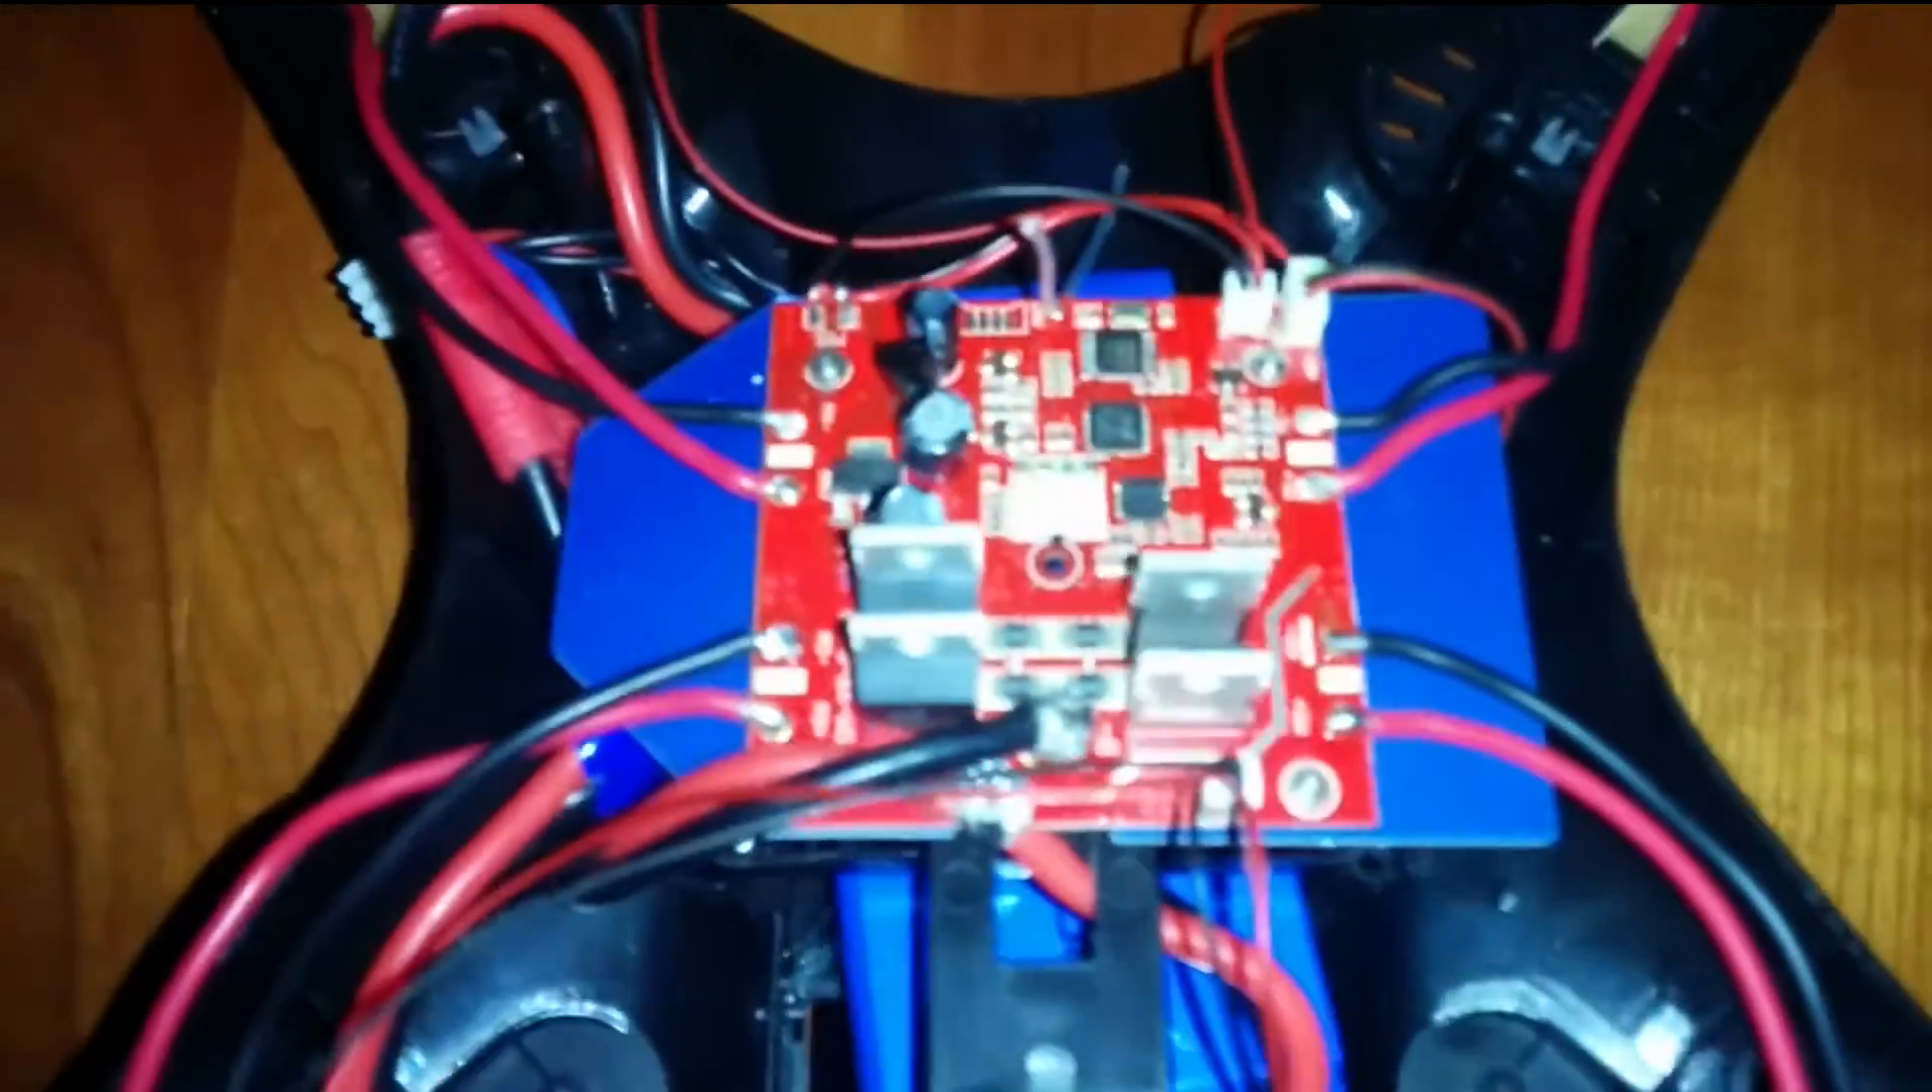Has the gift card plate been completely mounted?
Yes.